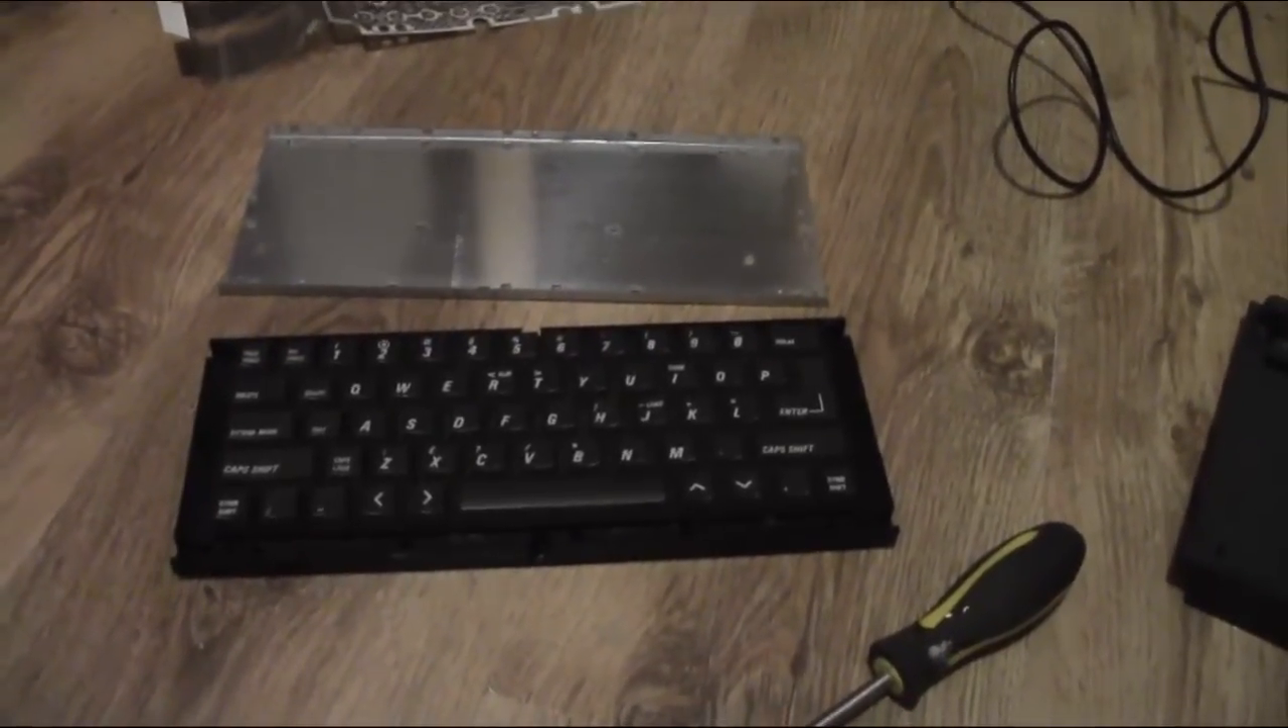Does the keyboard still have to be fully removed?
No.